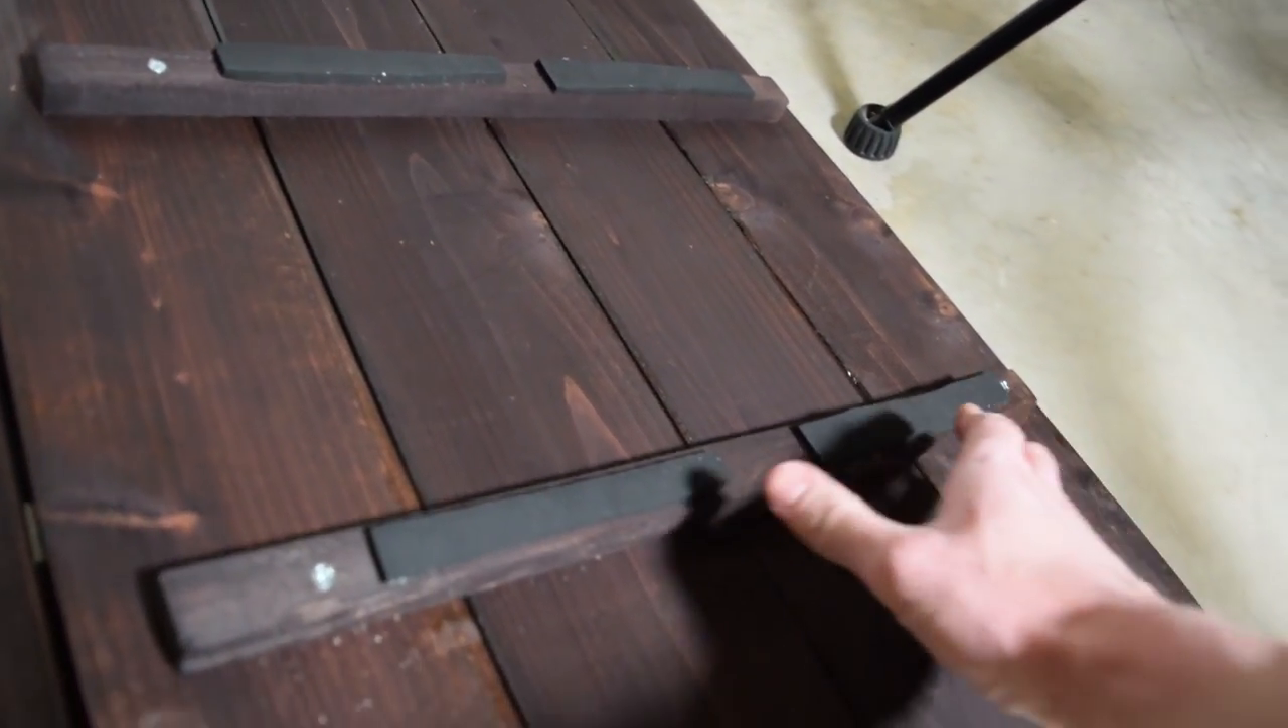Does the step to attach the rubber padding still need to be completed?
No.